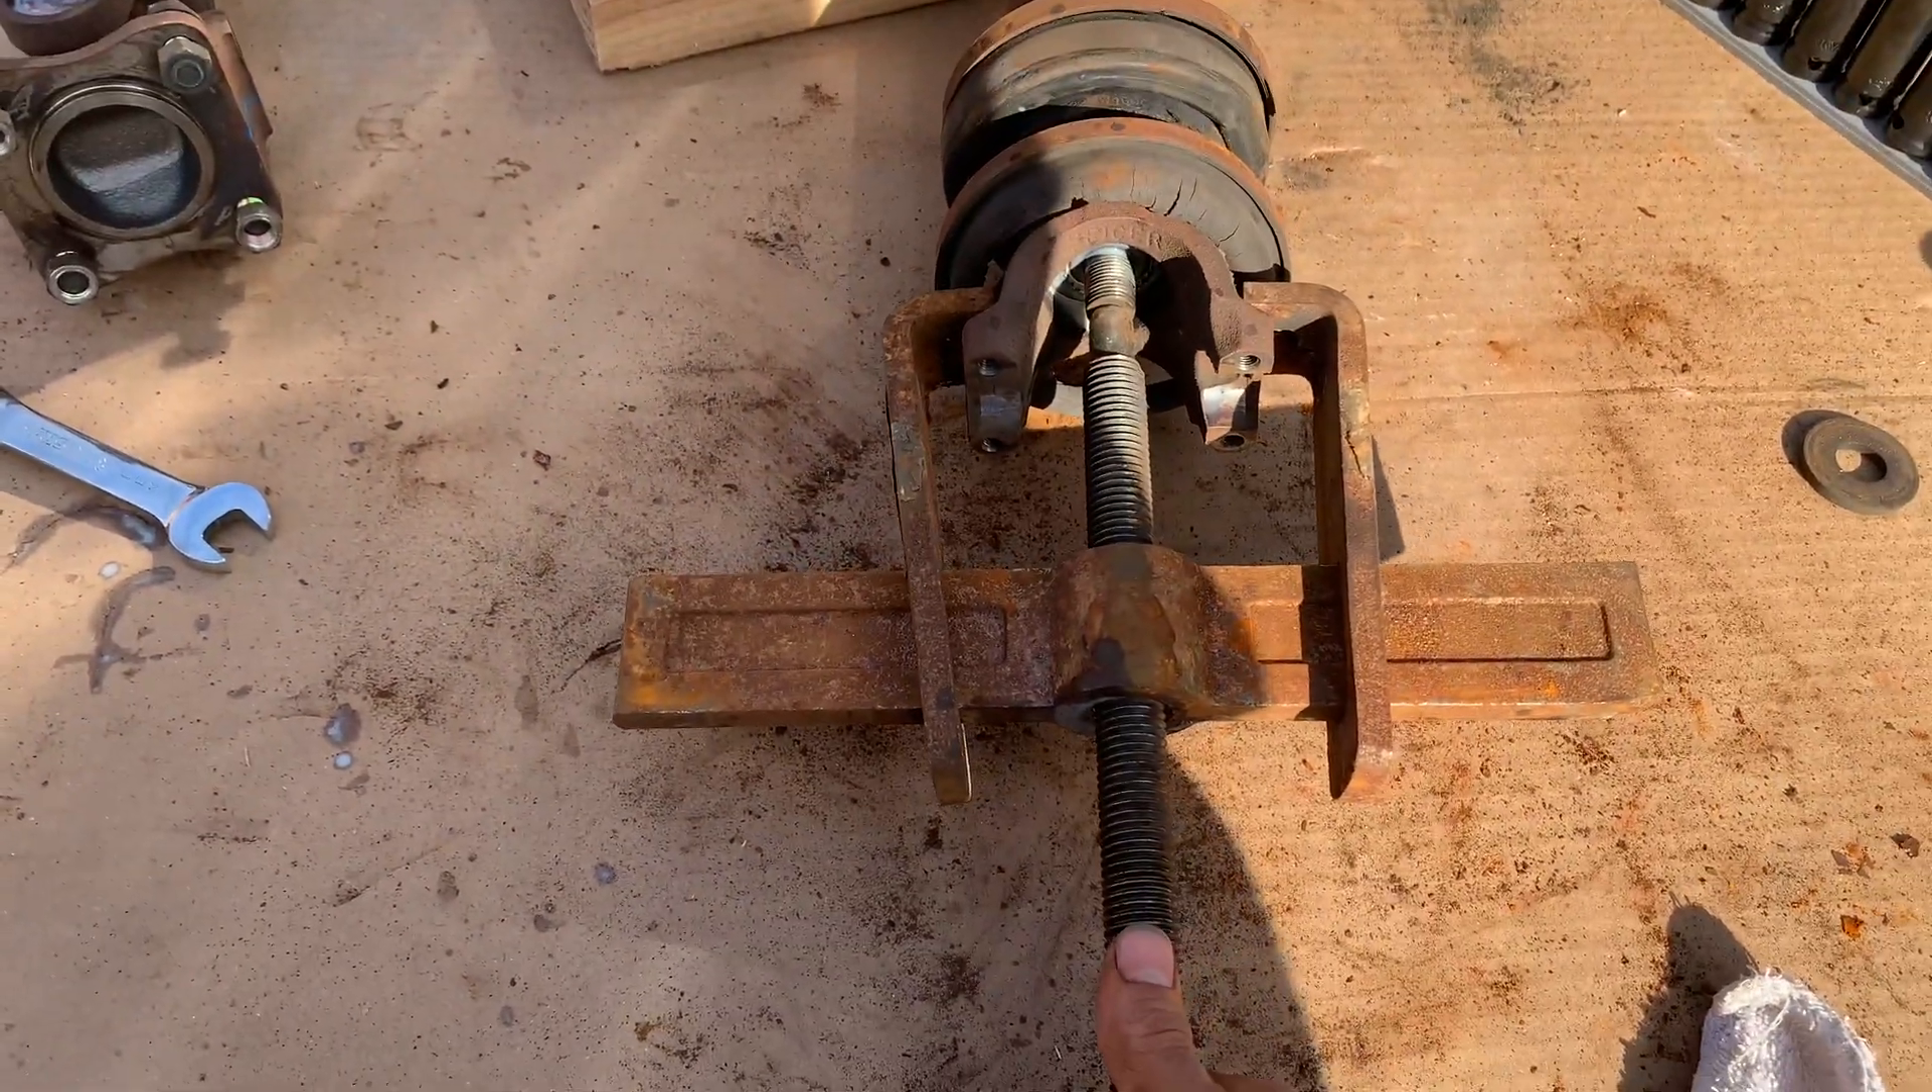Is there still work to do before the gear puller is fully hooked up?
No.